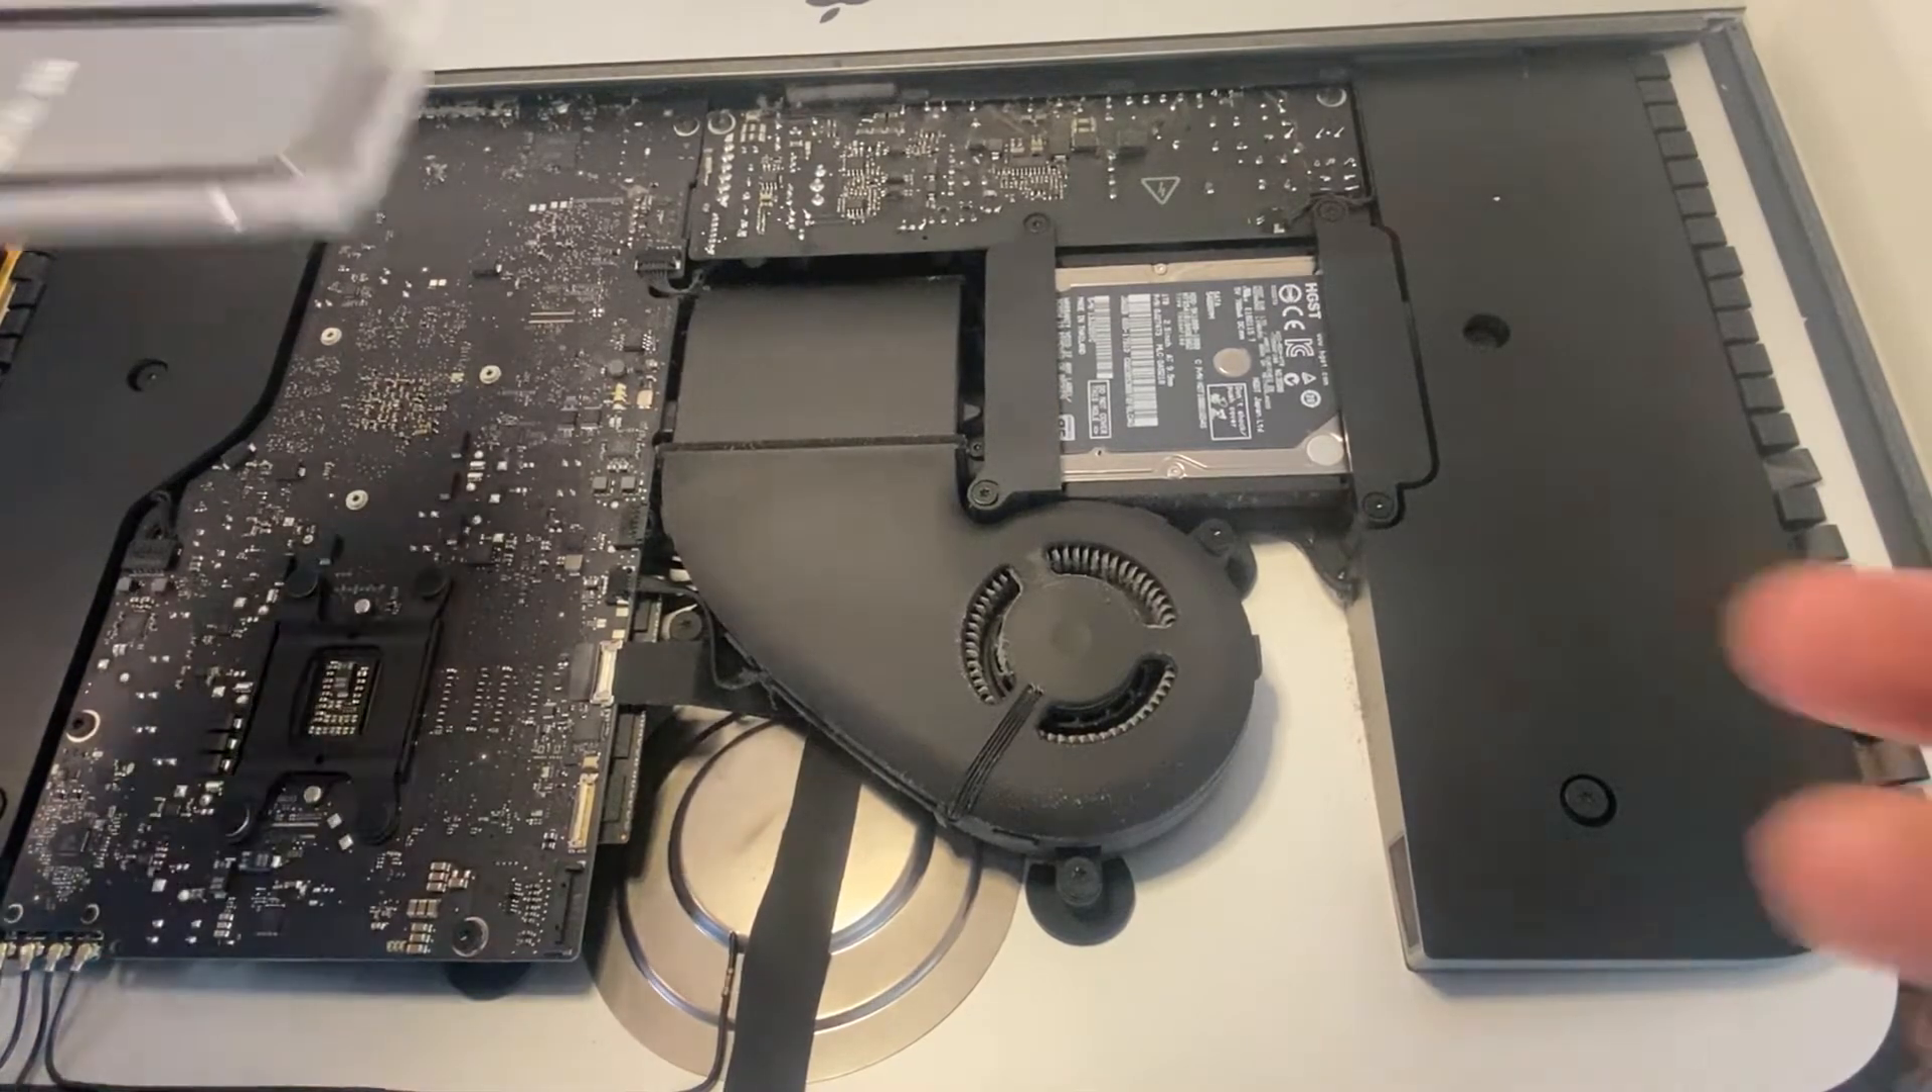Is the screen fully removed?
Yes.